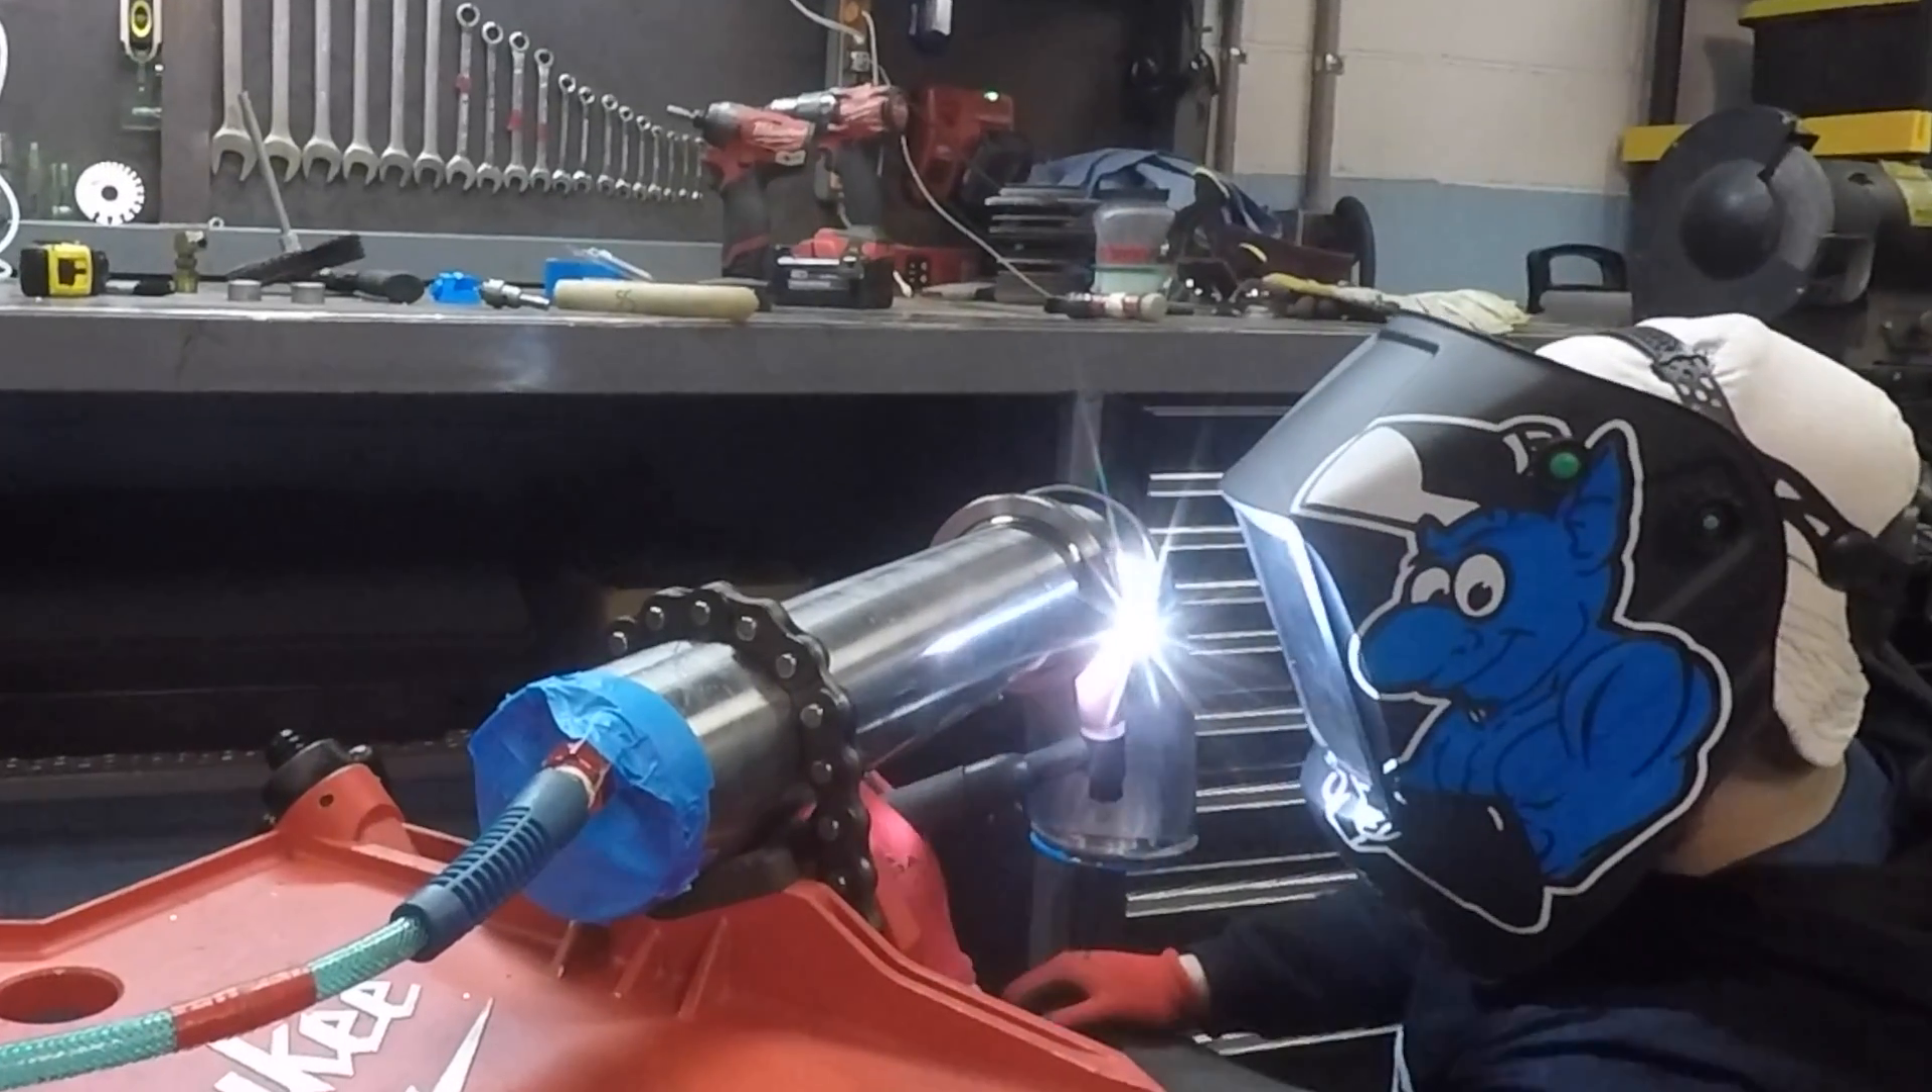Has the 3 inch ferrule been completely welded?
No.